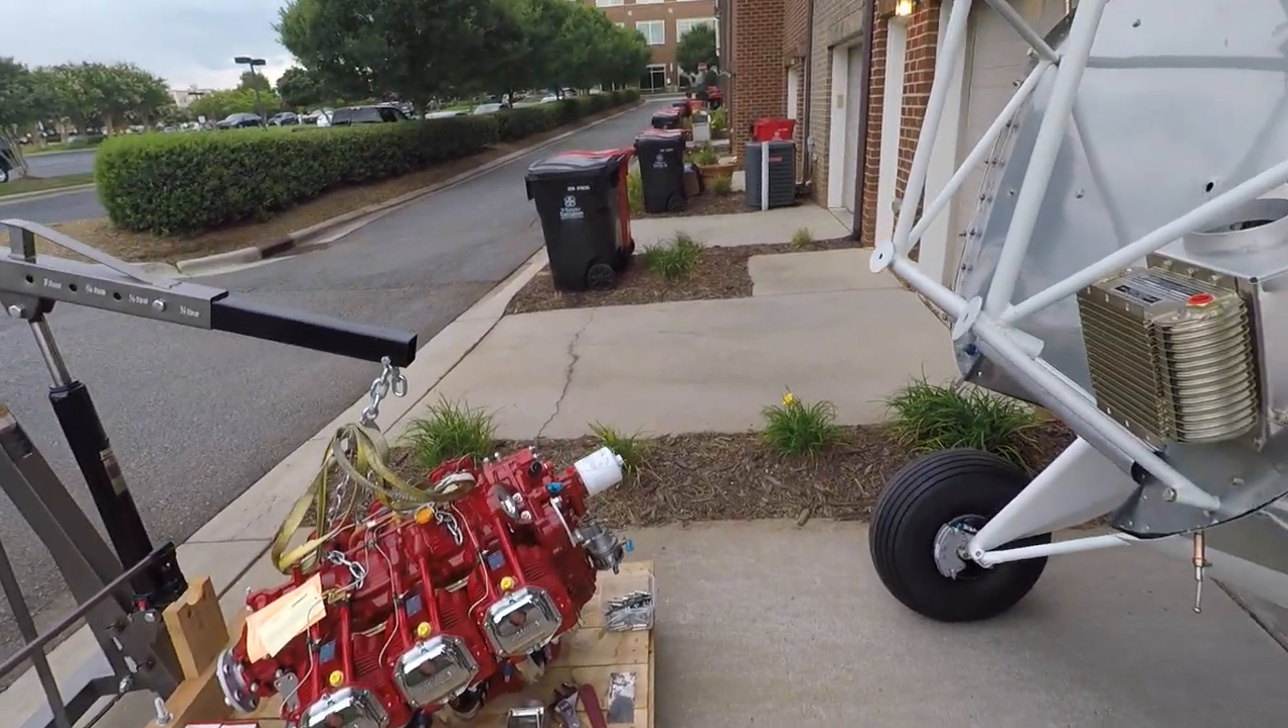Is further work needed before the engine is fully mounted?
Yes.